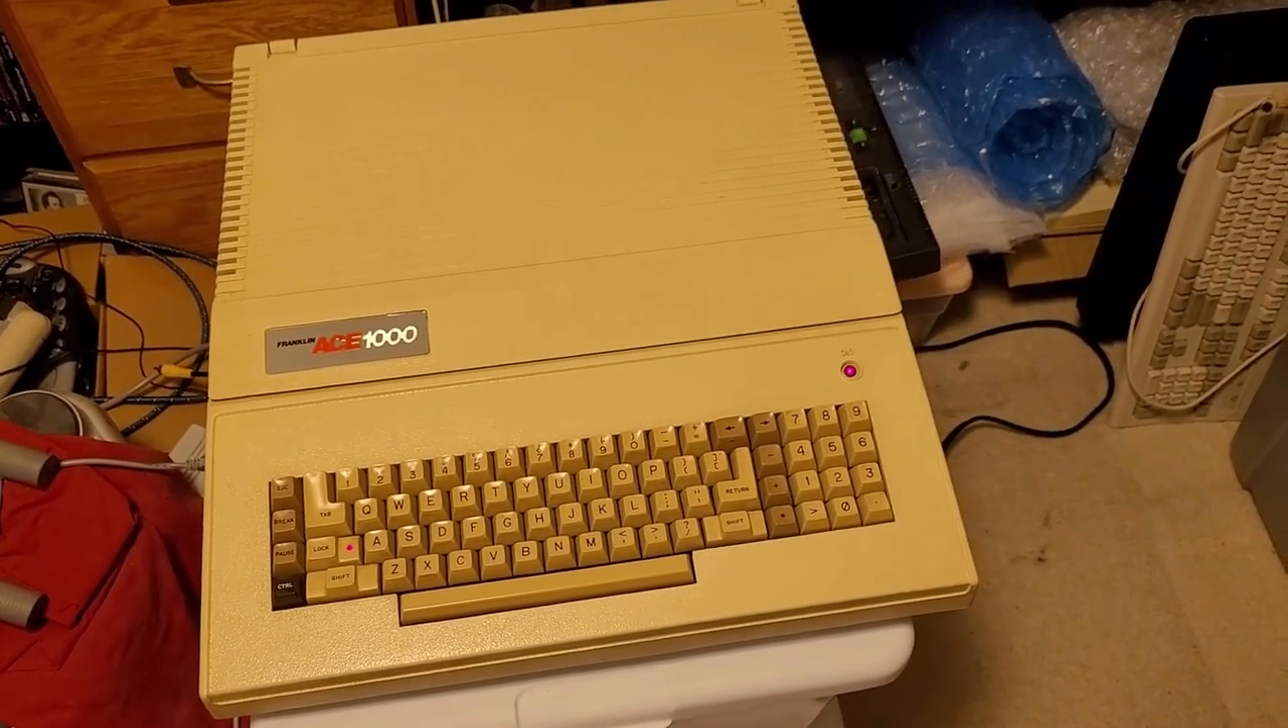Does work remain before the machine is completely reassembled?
No.